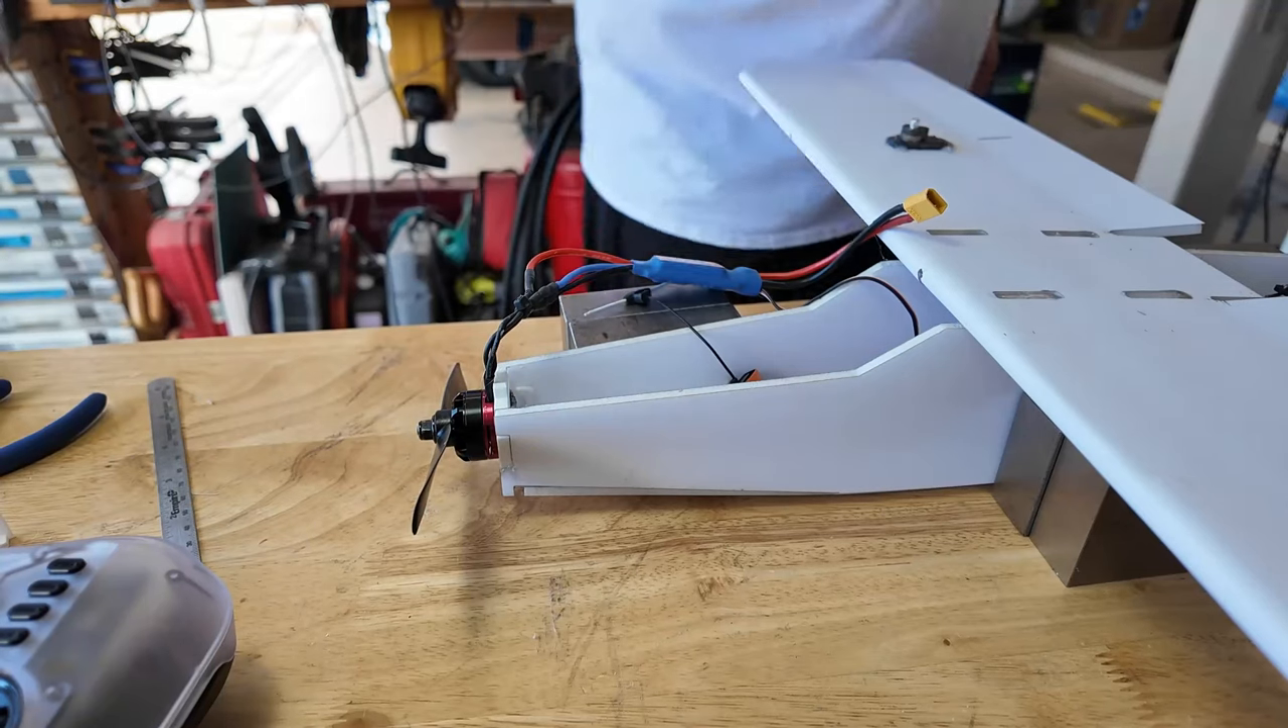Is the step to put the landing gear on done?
No.